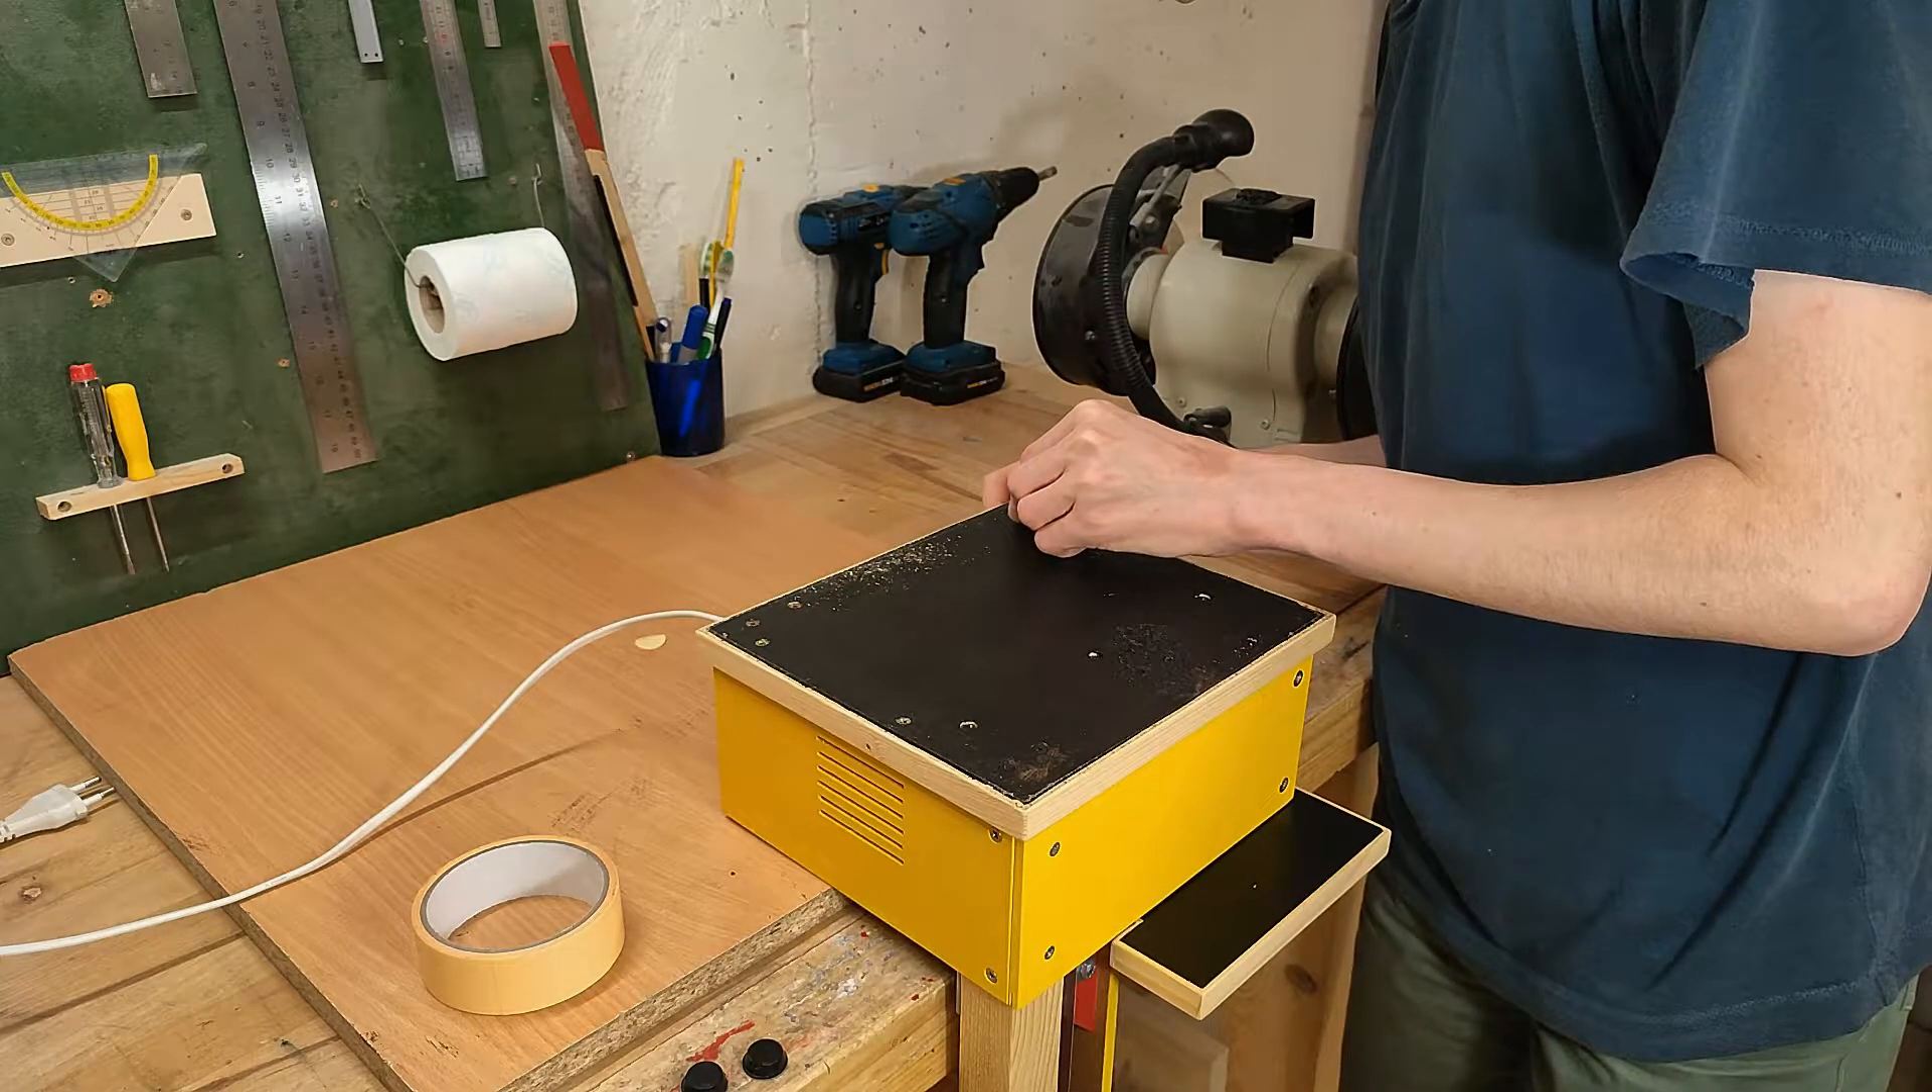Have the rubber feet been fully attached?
No.